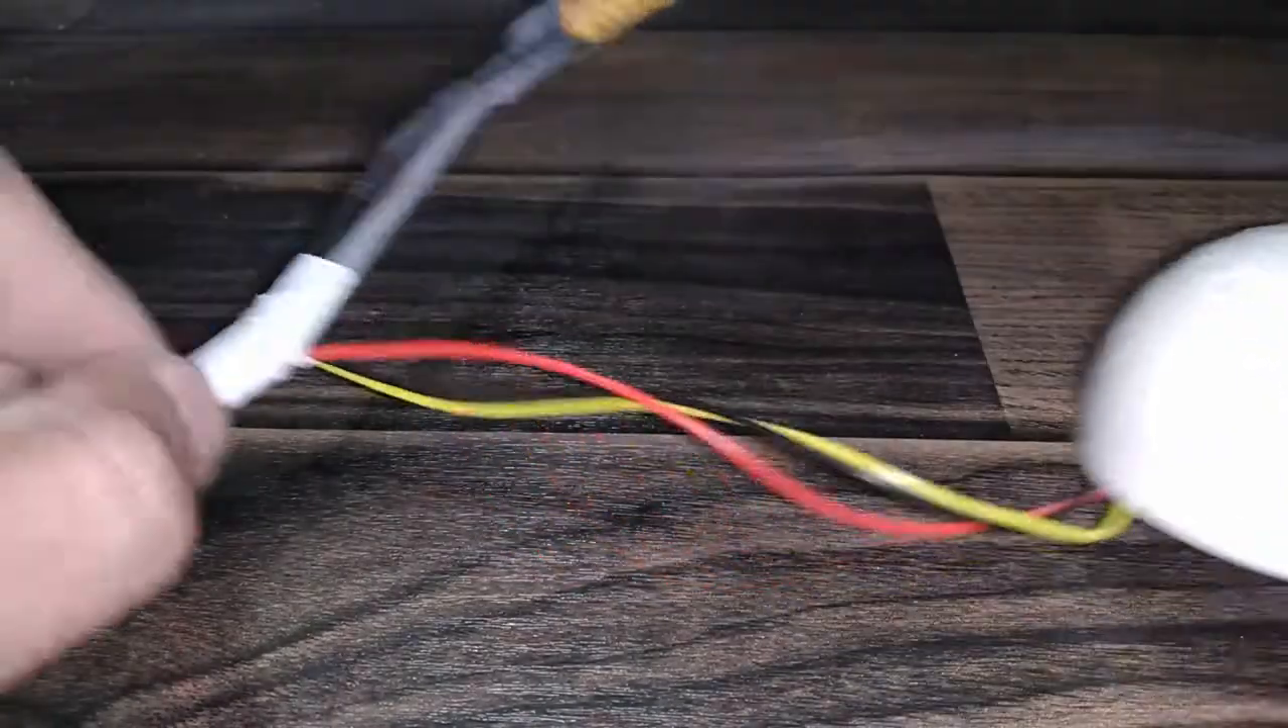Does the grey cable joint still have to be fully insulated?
No.